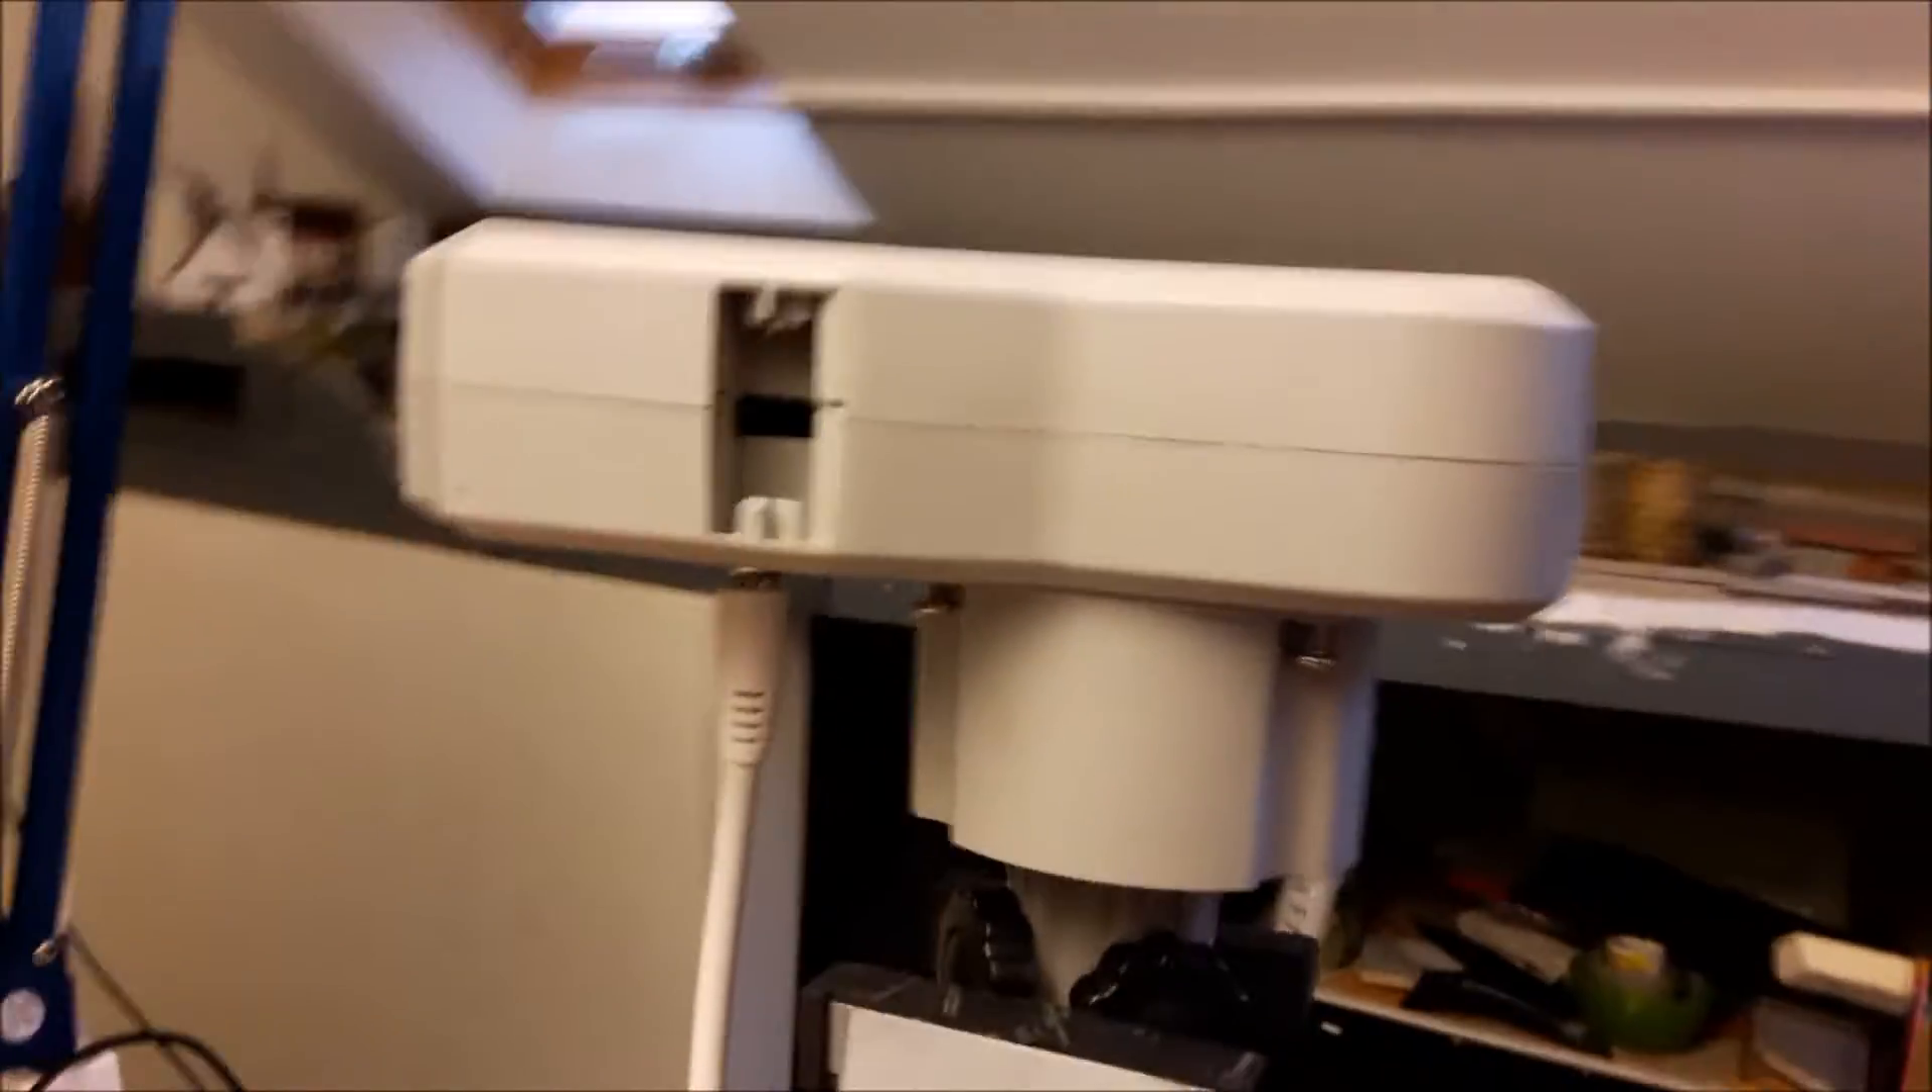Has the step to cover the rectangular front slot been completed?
No.